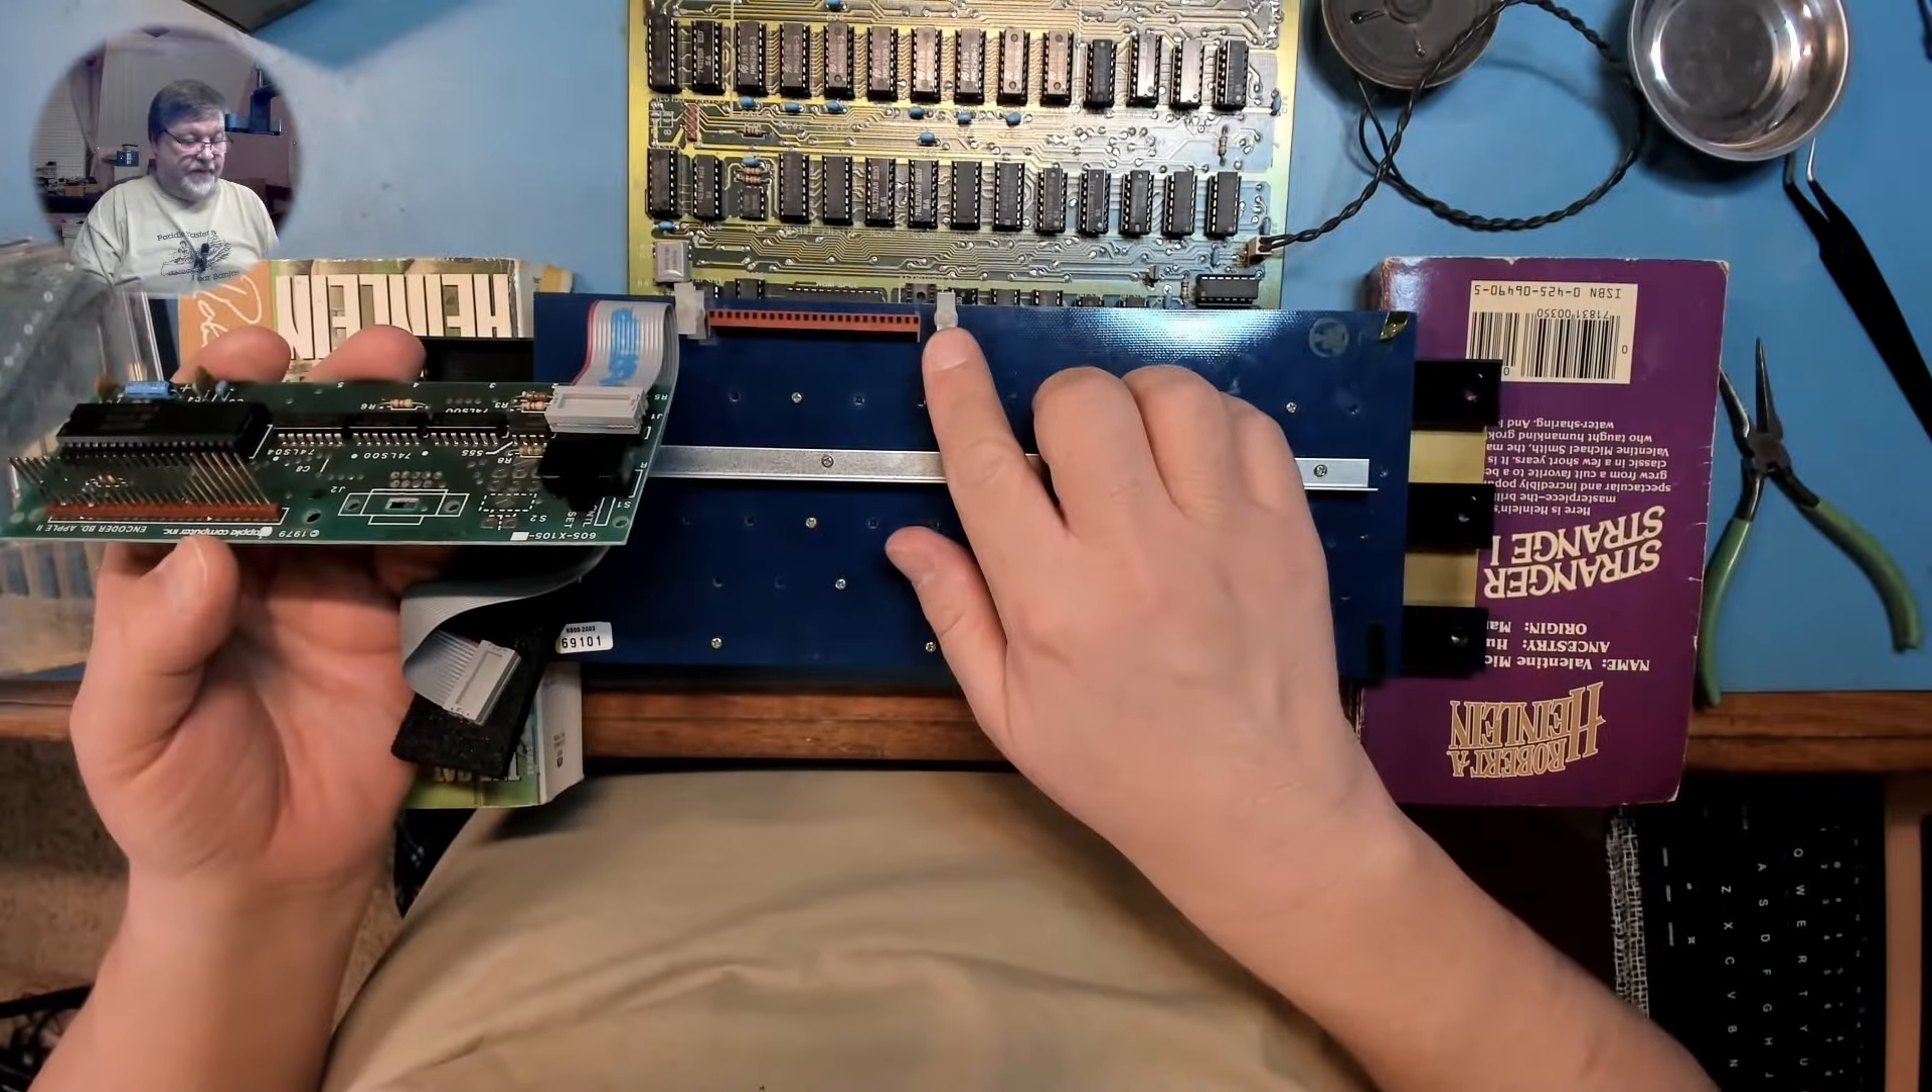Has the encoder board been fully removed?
Yes.